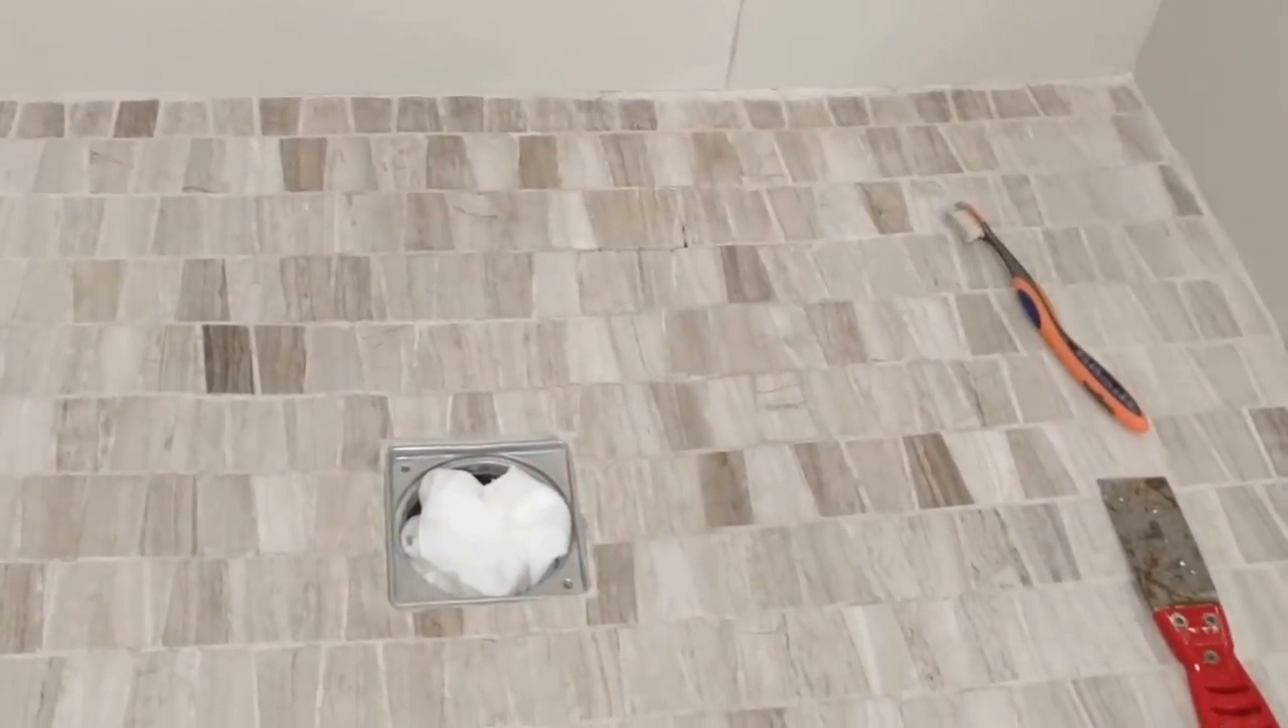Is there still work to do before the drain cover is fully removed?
No.